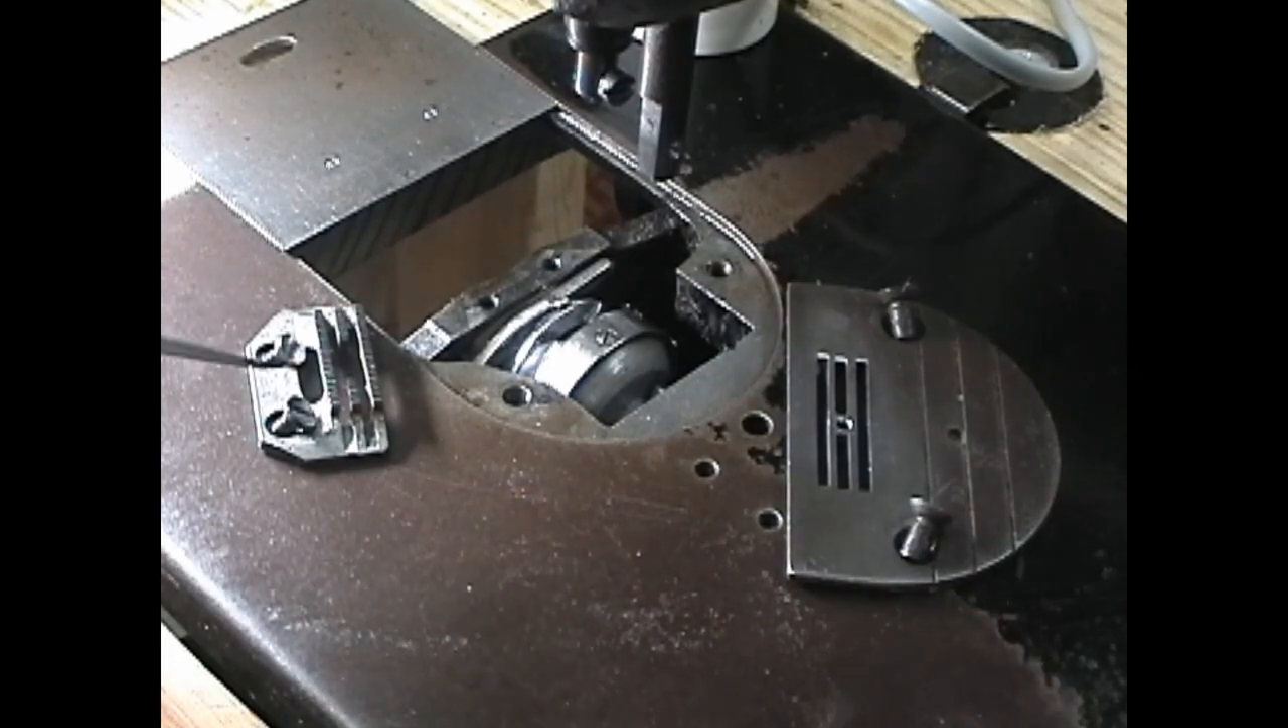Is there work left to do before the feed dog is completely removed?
No.